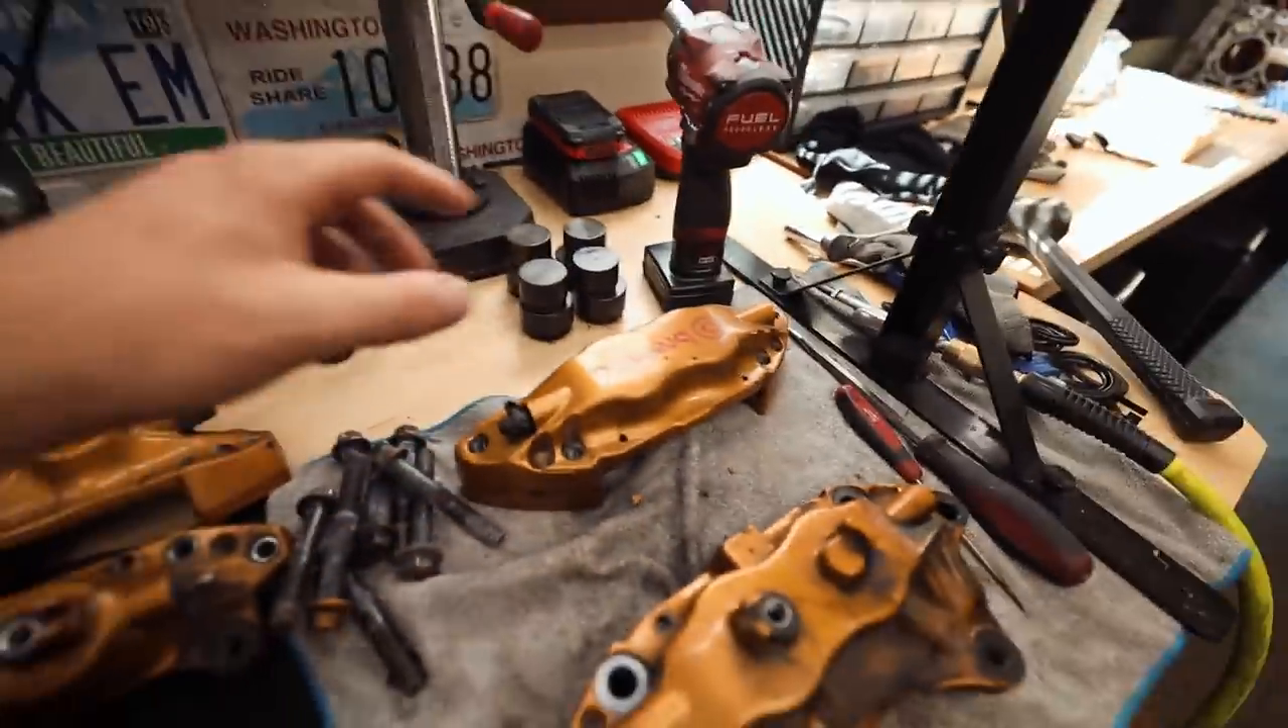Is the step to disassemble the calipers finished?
Yes.